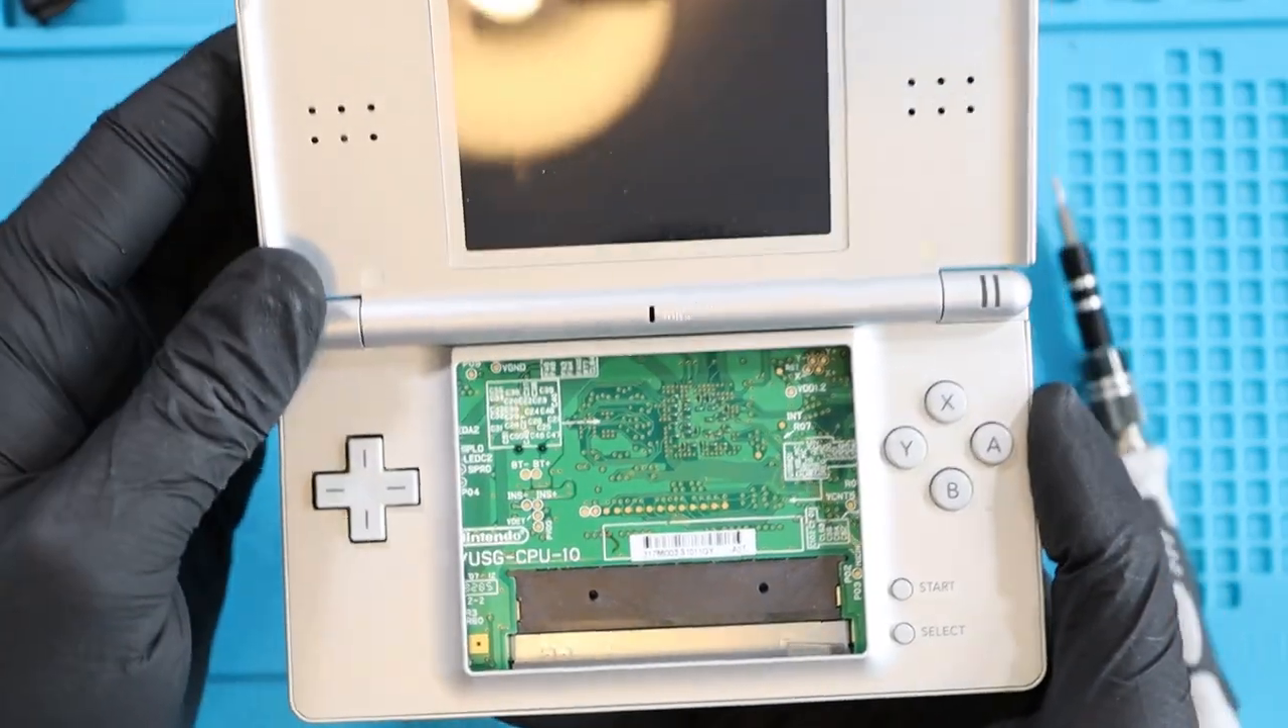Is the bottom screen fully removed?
Yes.